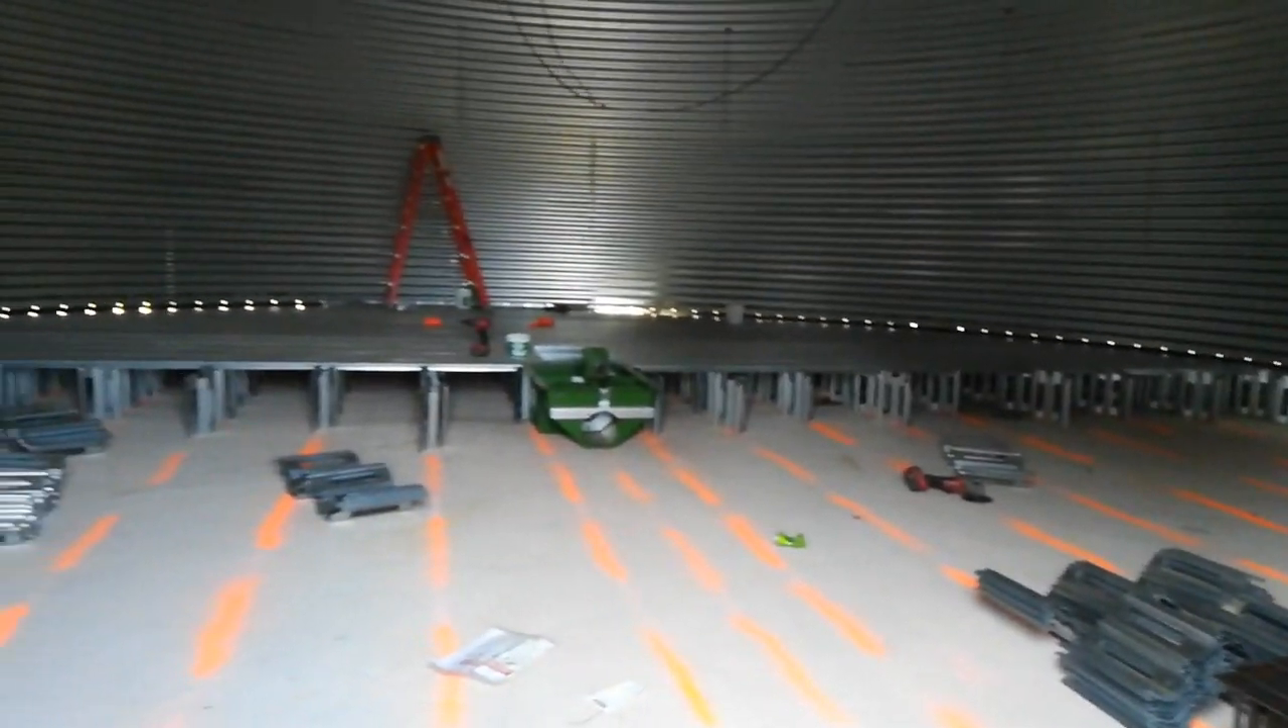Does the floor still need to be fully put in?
Yes.